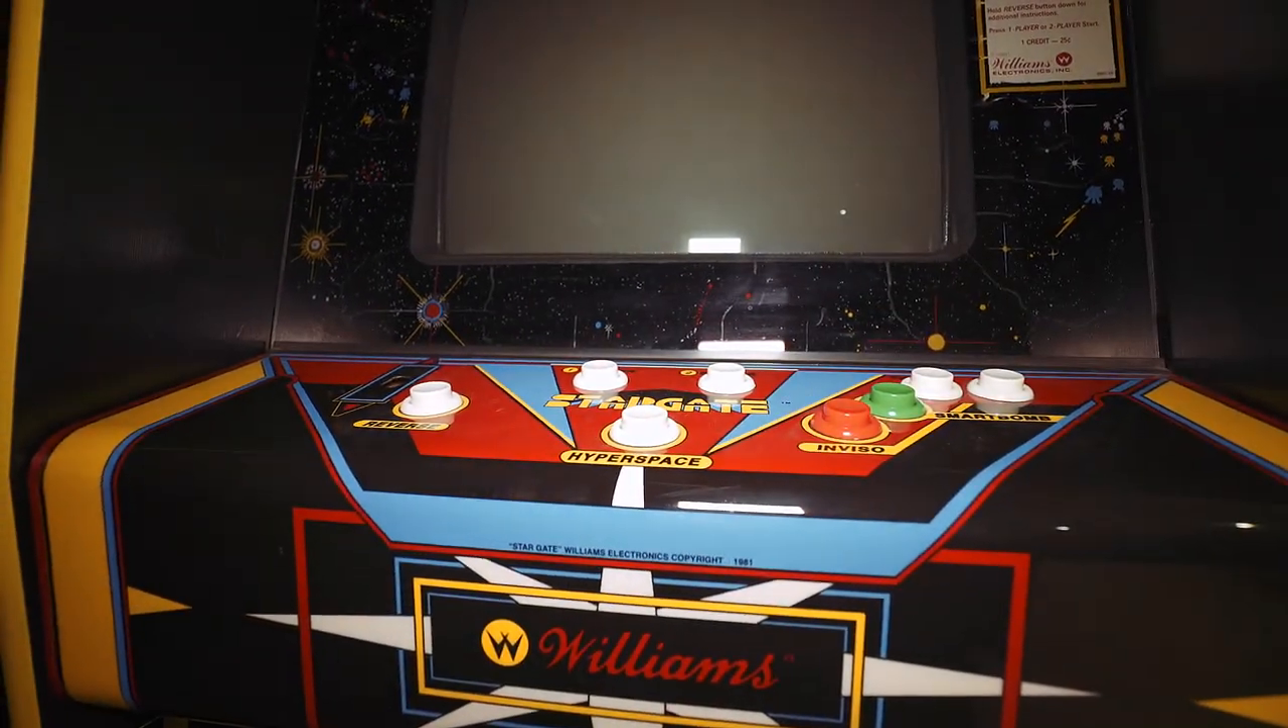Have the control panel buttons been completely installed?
Yes.